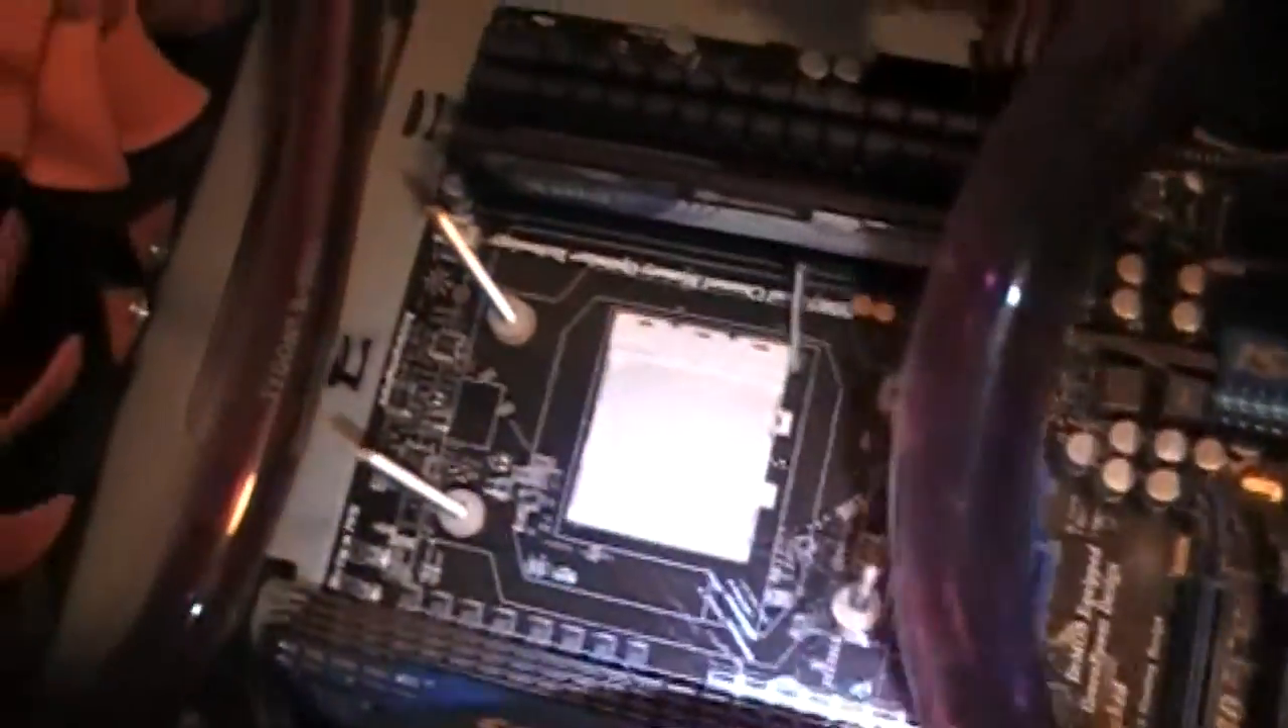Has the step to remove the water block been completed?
Yes.